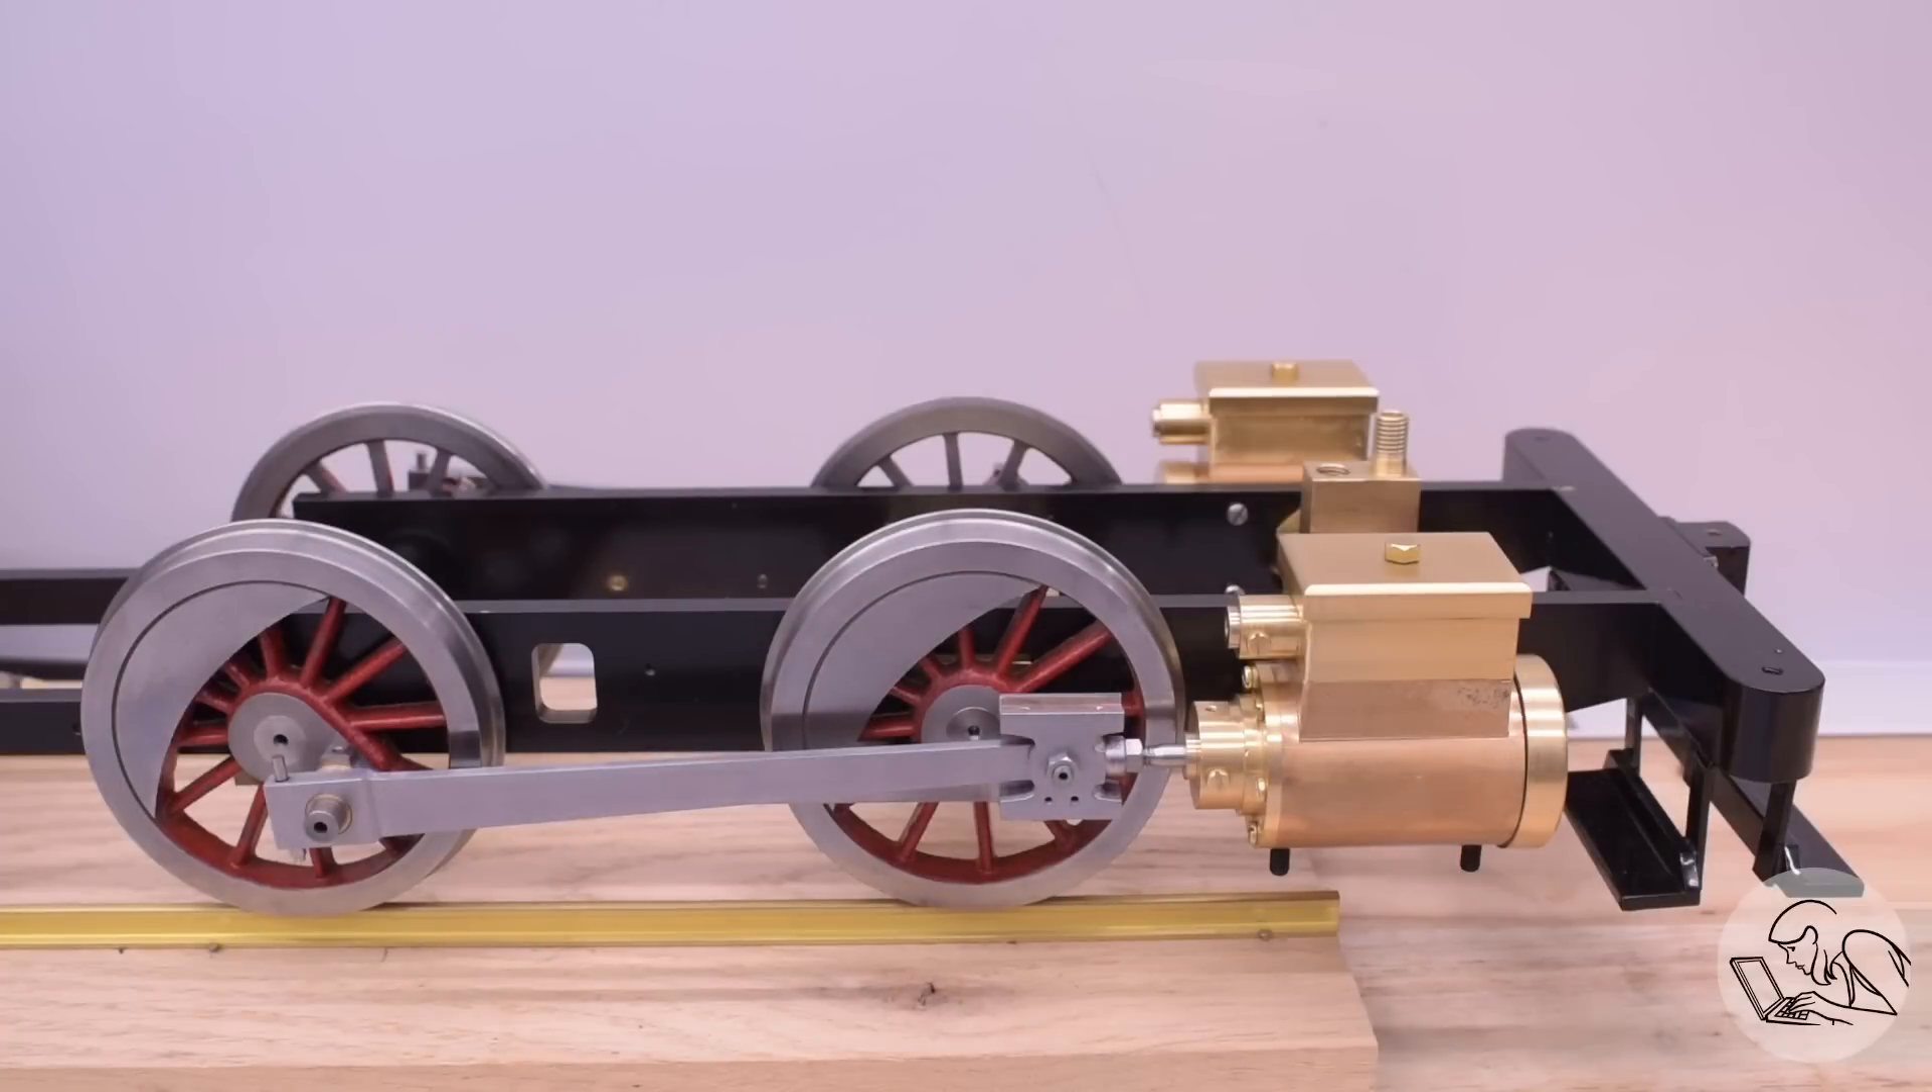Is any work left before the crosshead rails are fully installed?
Yes.